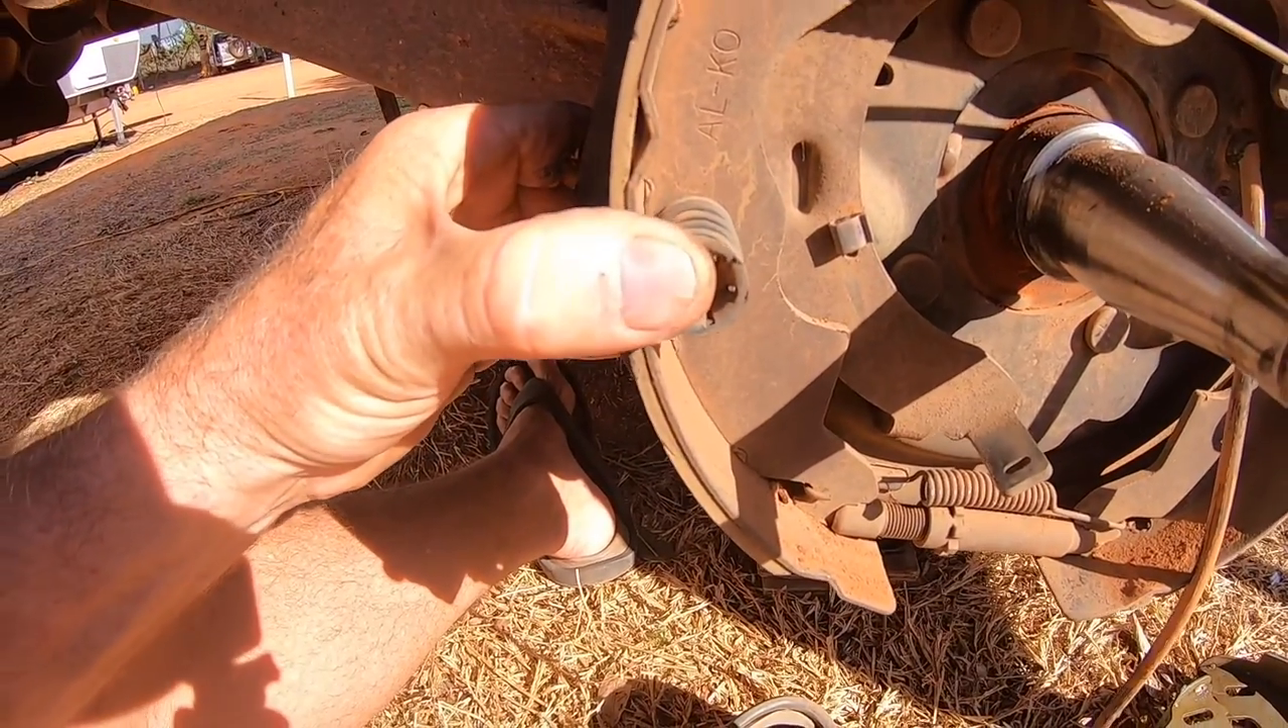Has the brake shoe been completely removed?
No.